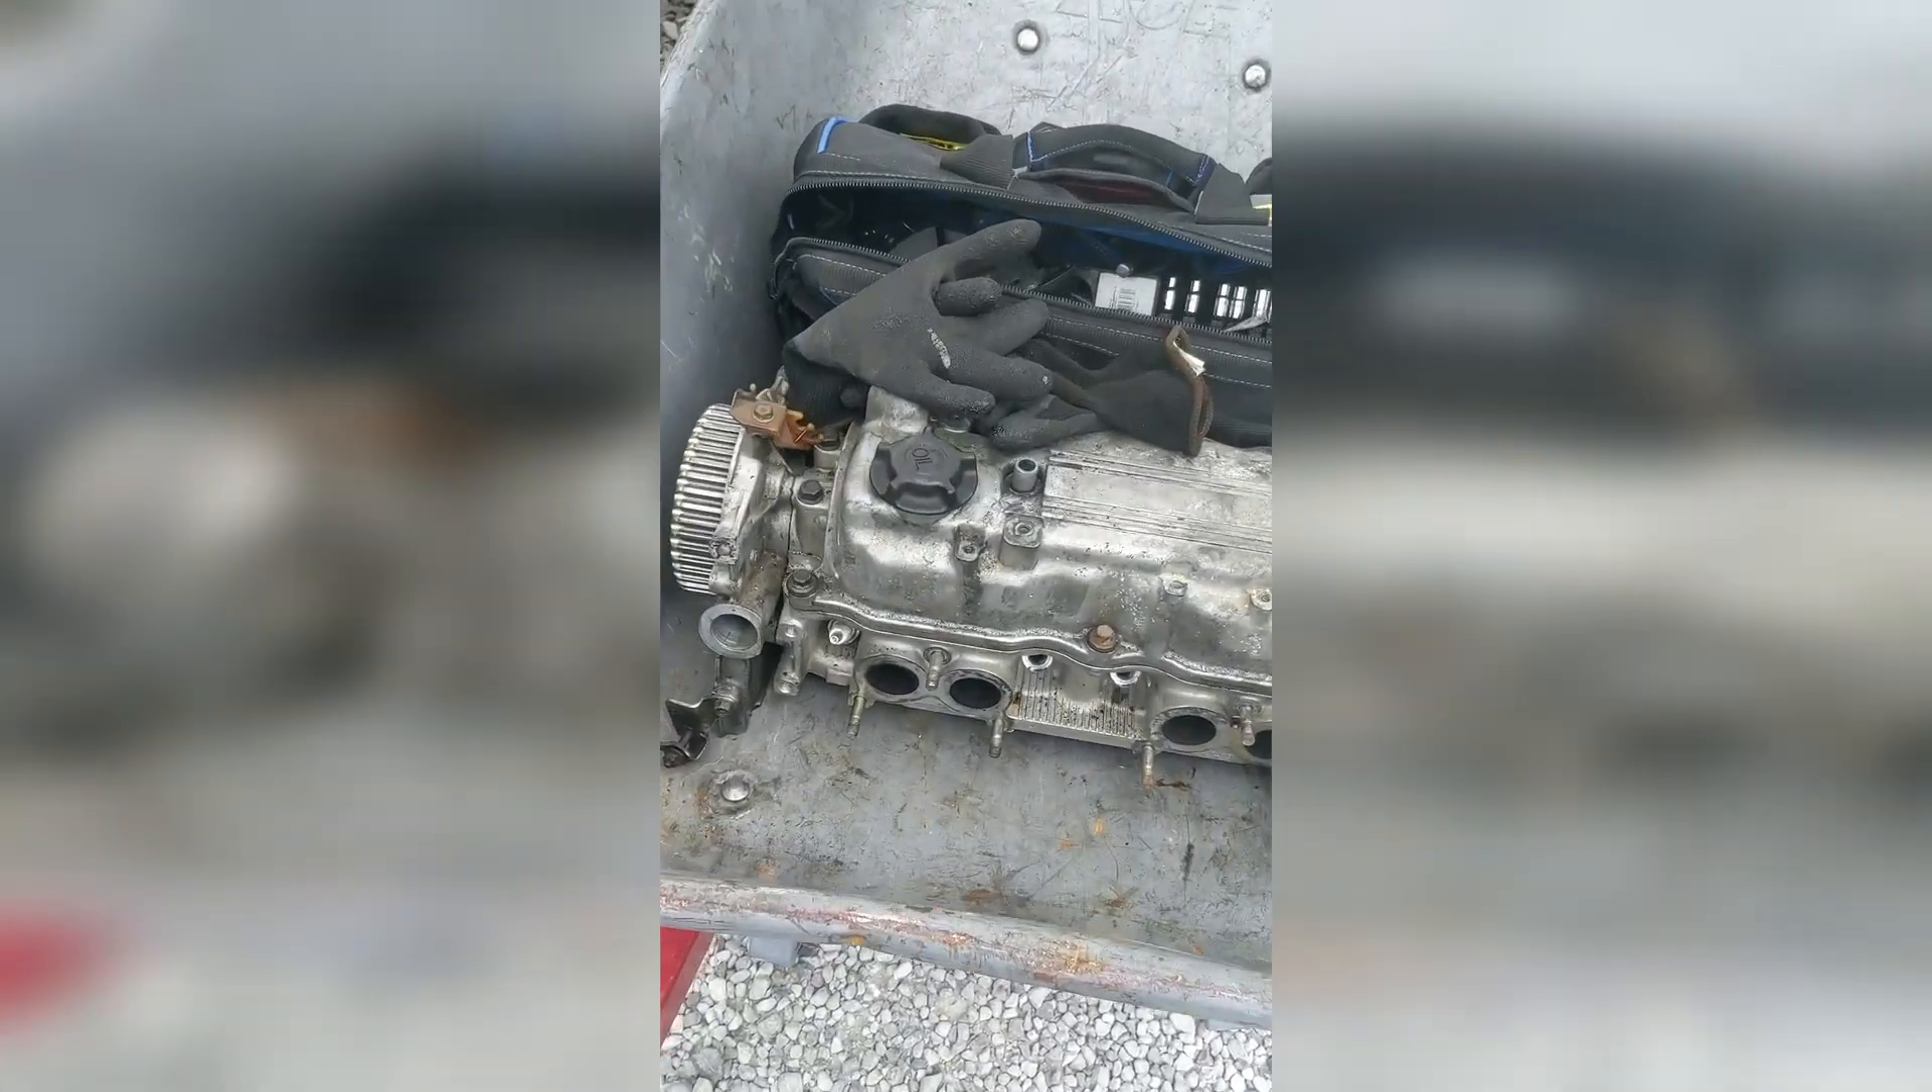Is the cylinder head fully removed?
Yes.